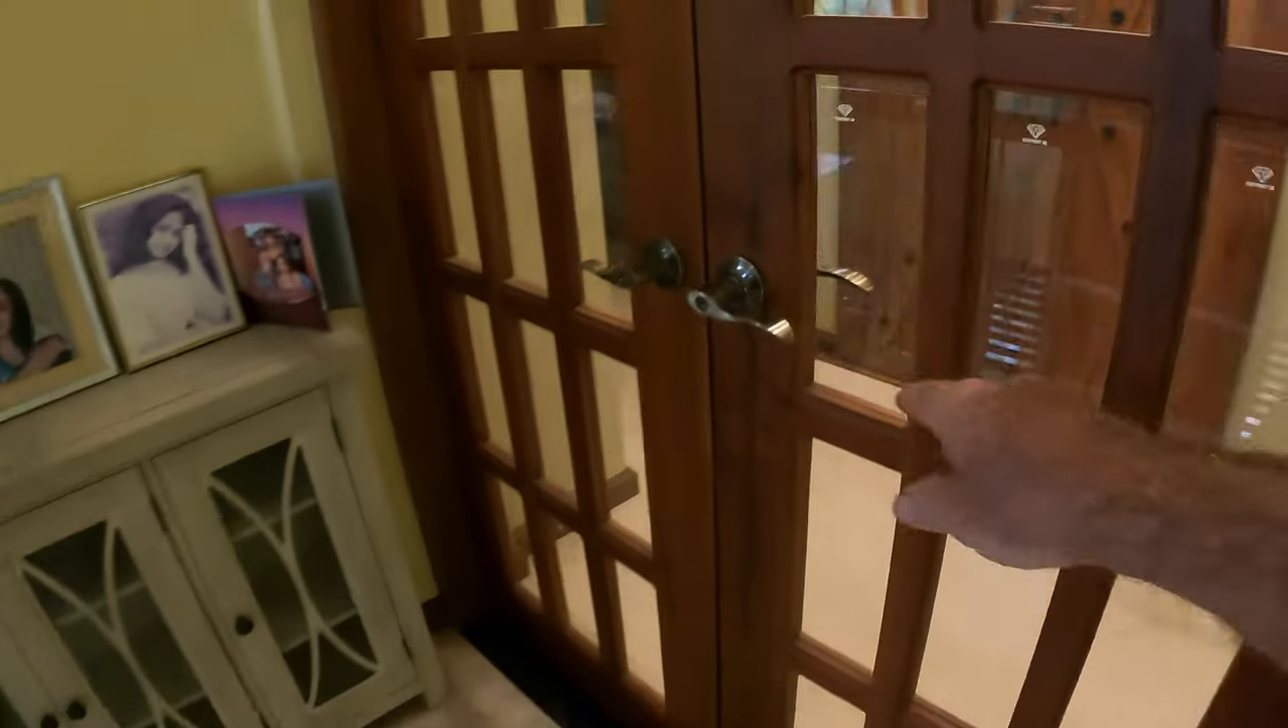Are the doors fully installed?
Yes.